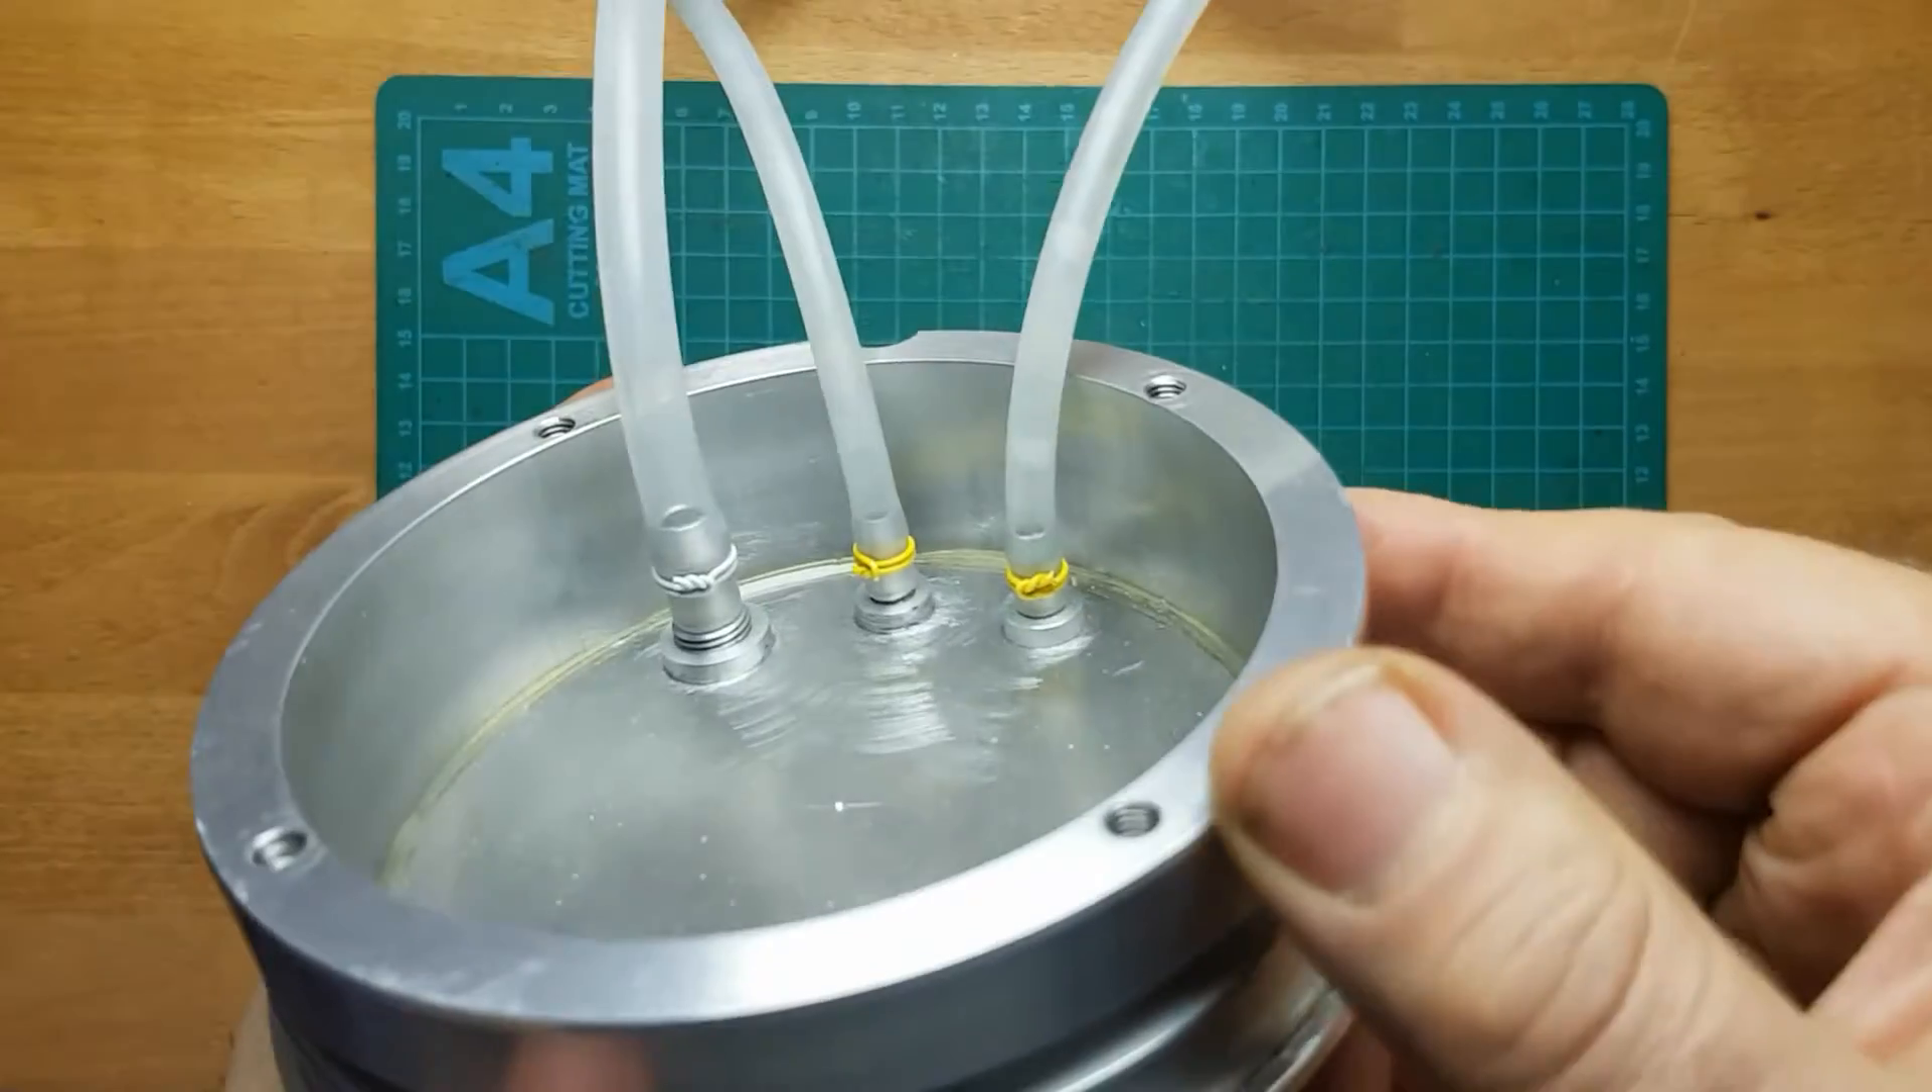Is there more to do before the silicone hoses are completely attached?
No.